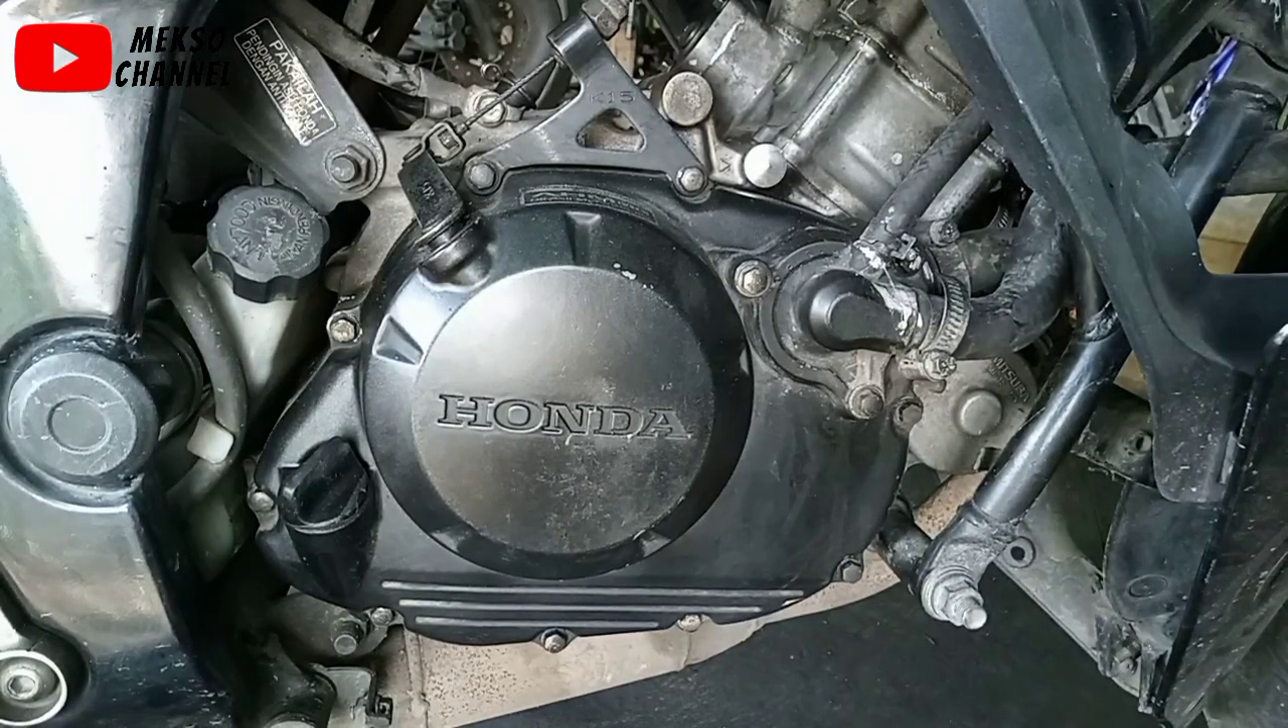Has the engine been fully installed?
Yes.